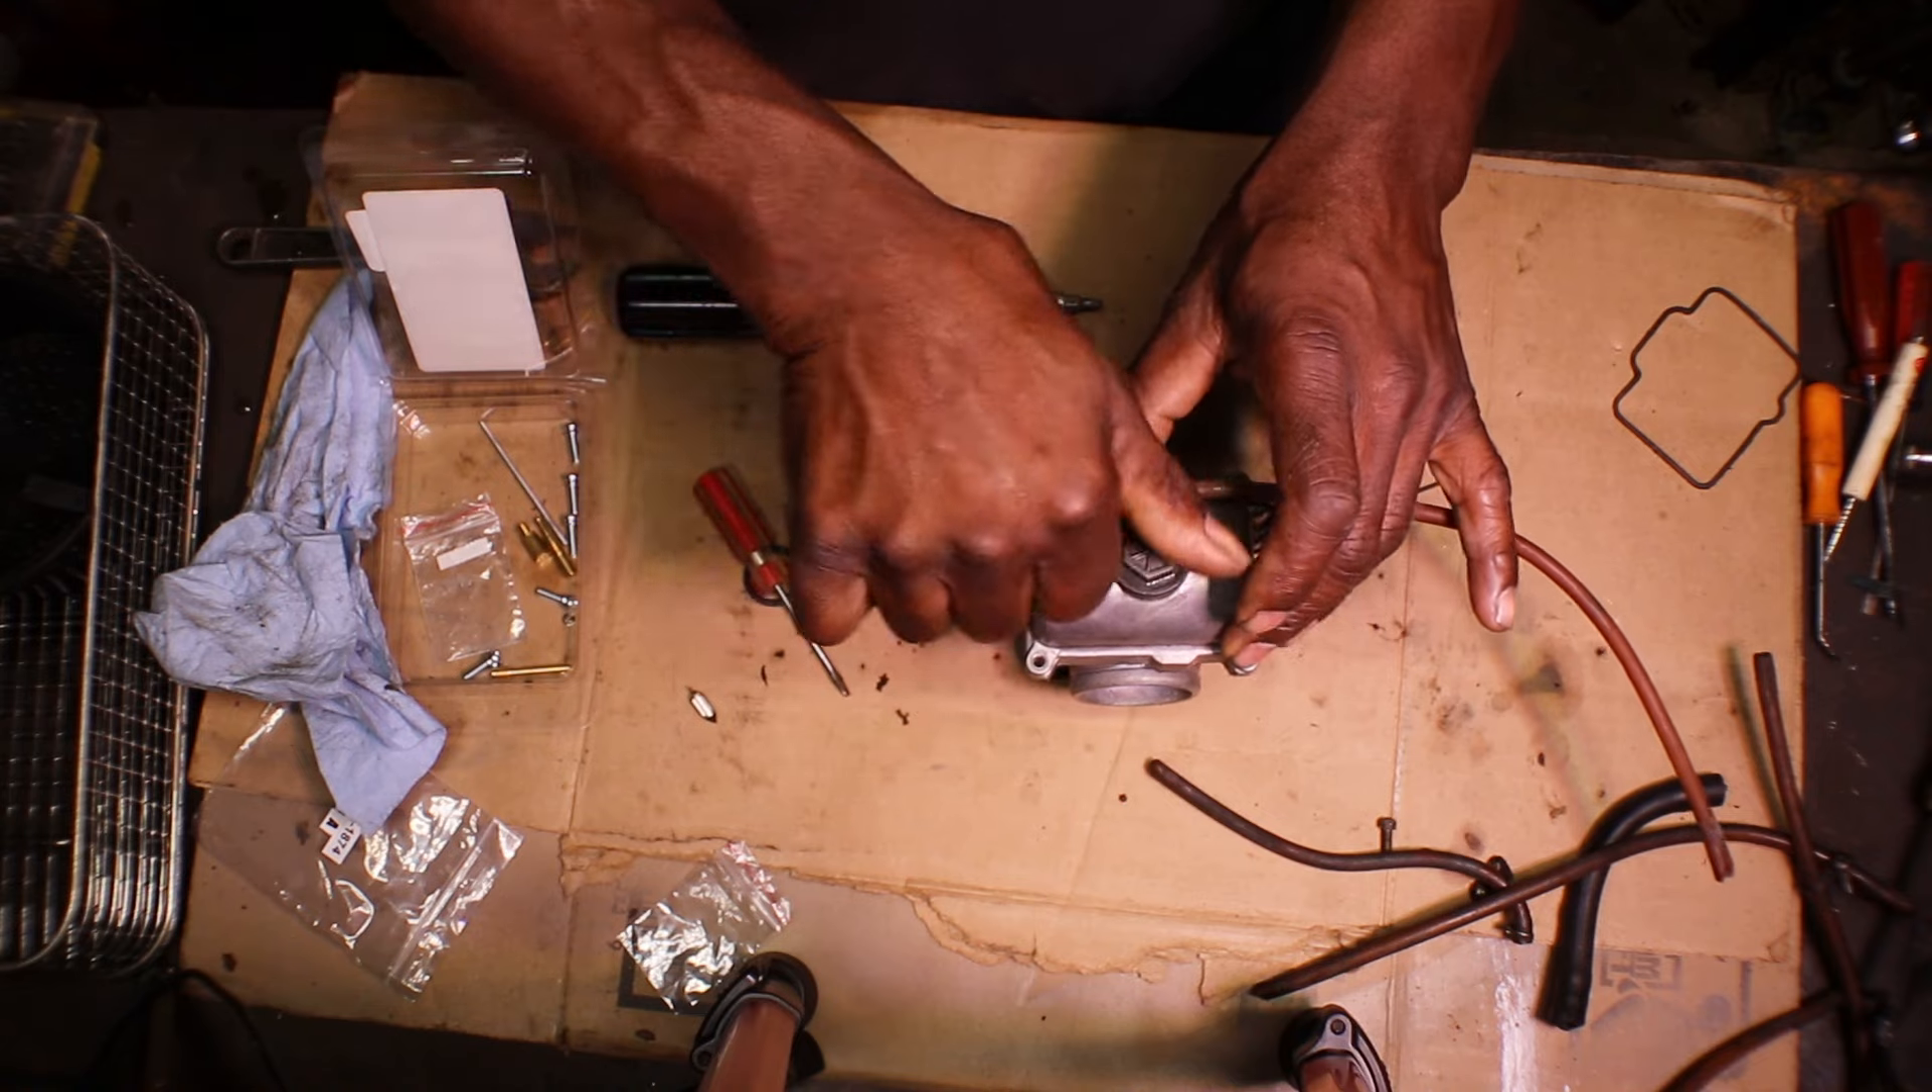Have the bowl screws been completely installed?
No.